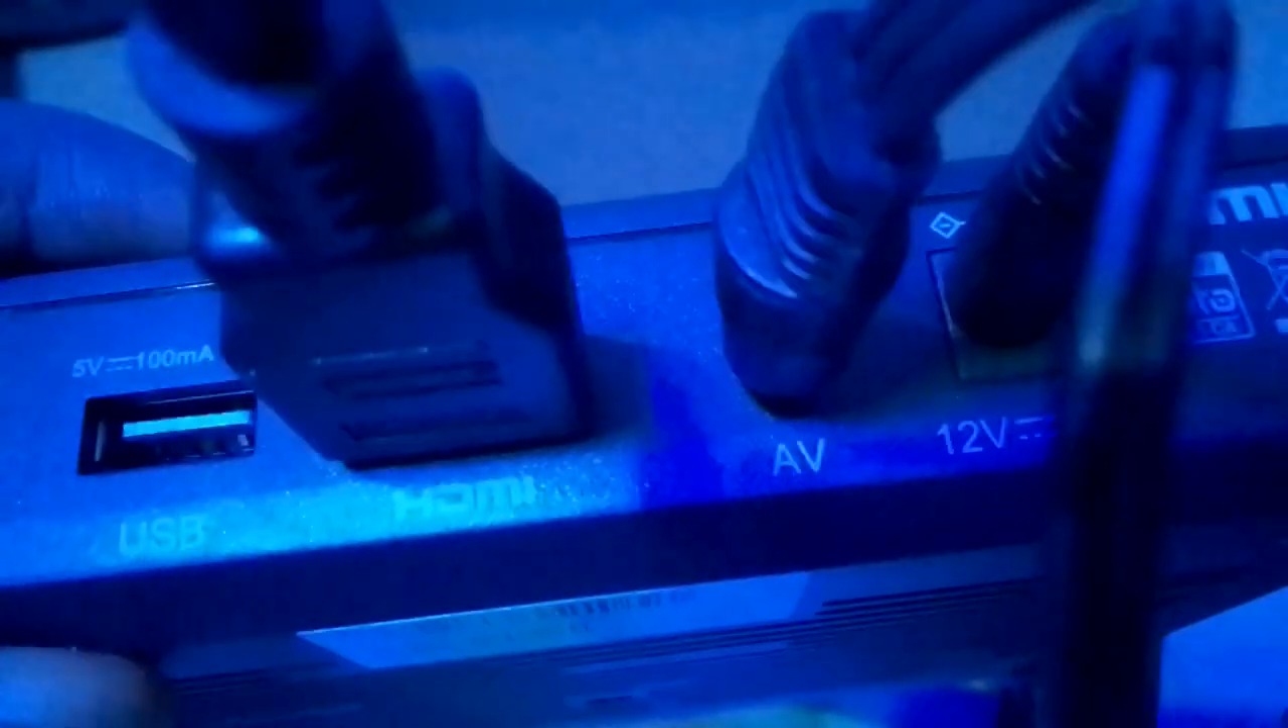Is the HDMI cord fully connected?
Yes.